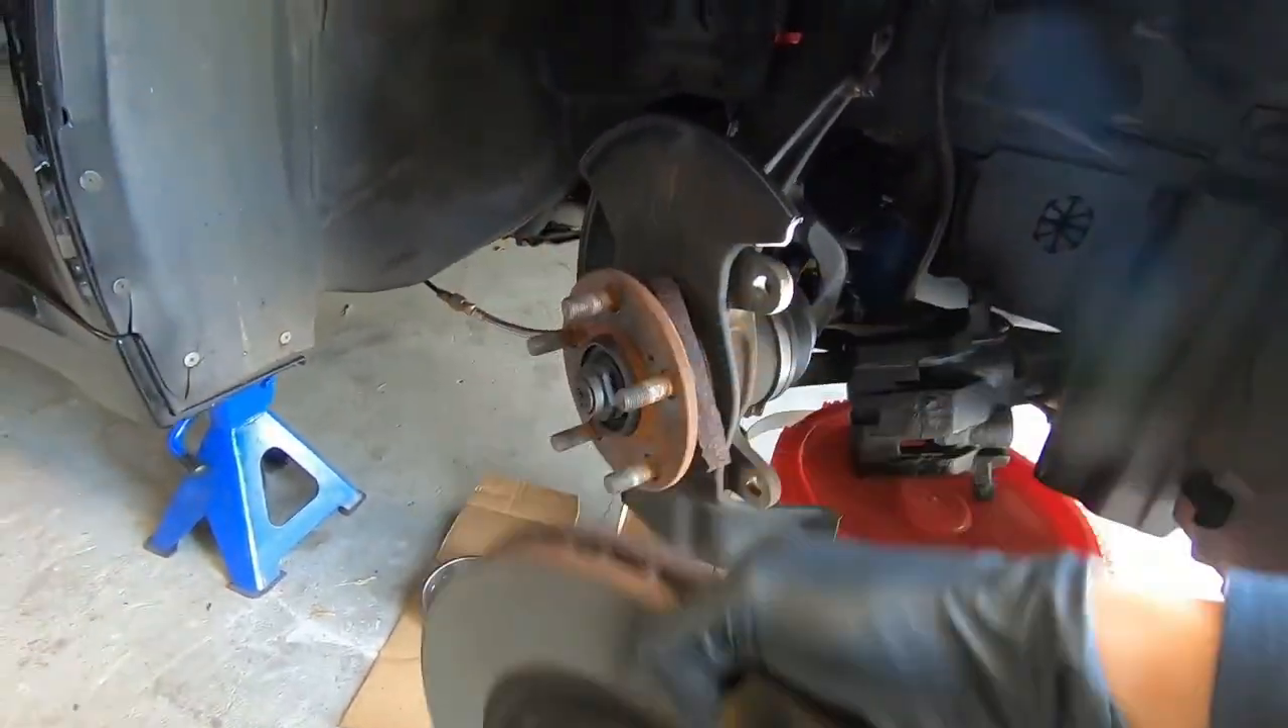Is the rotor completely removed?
Yes.